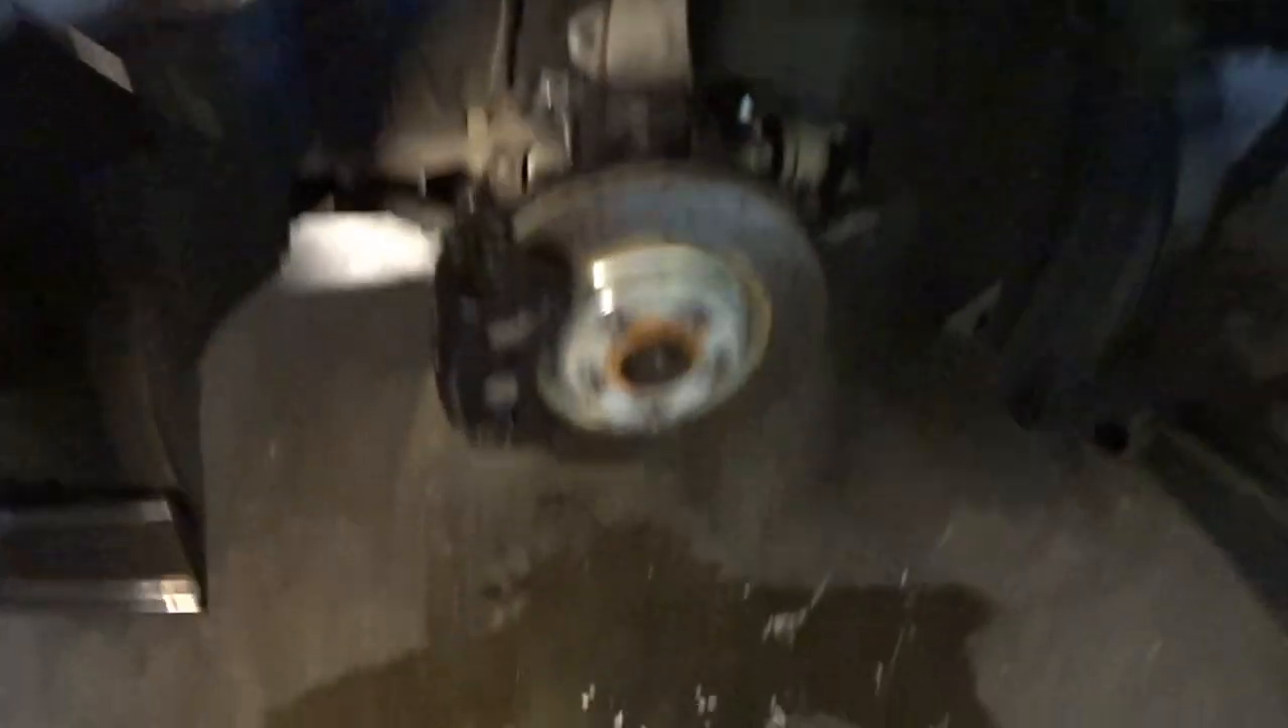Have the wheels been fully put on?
No.